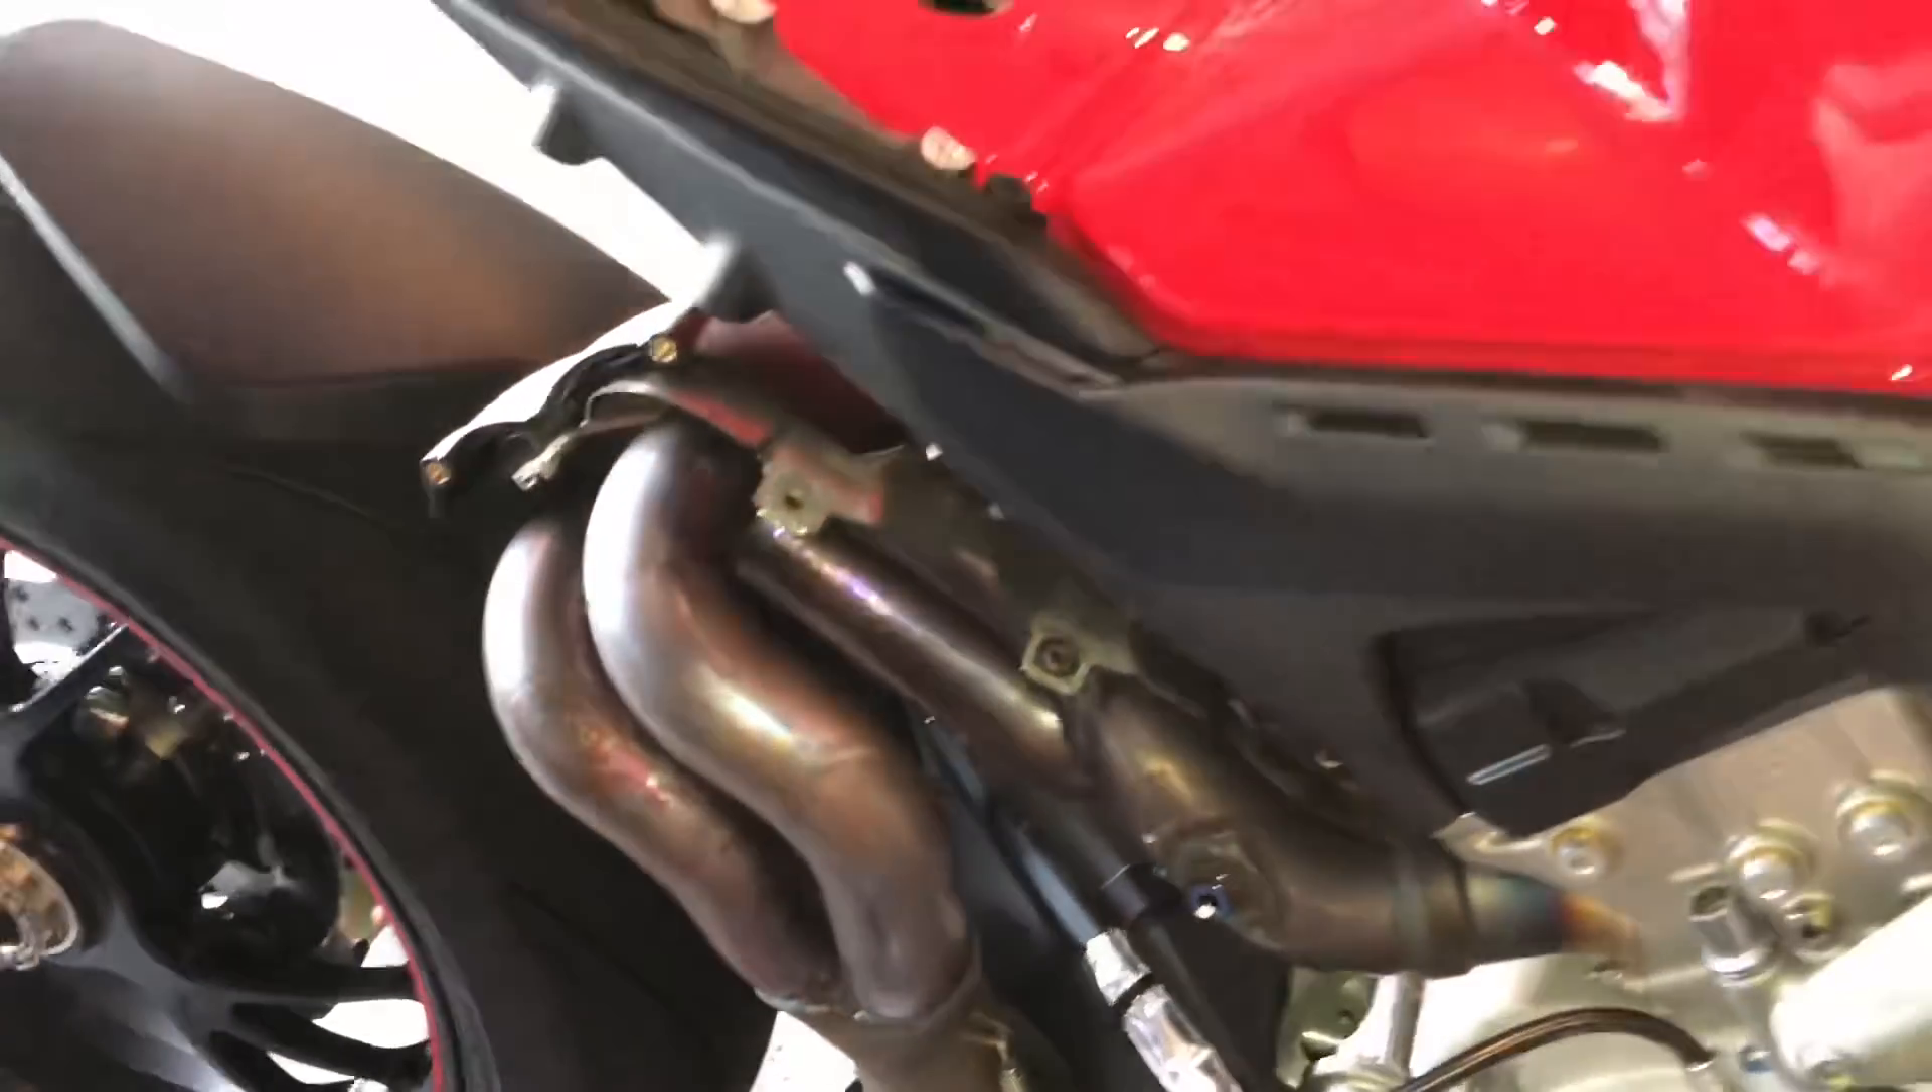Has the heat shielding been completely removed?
Yes.